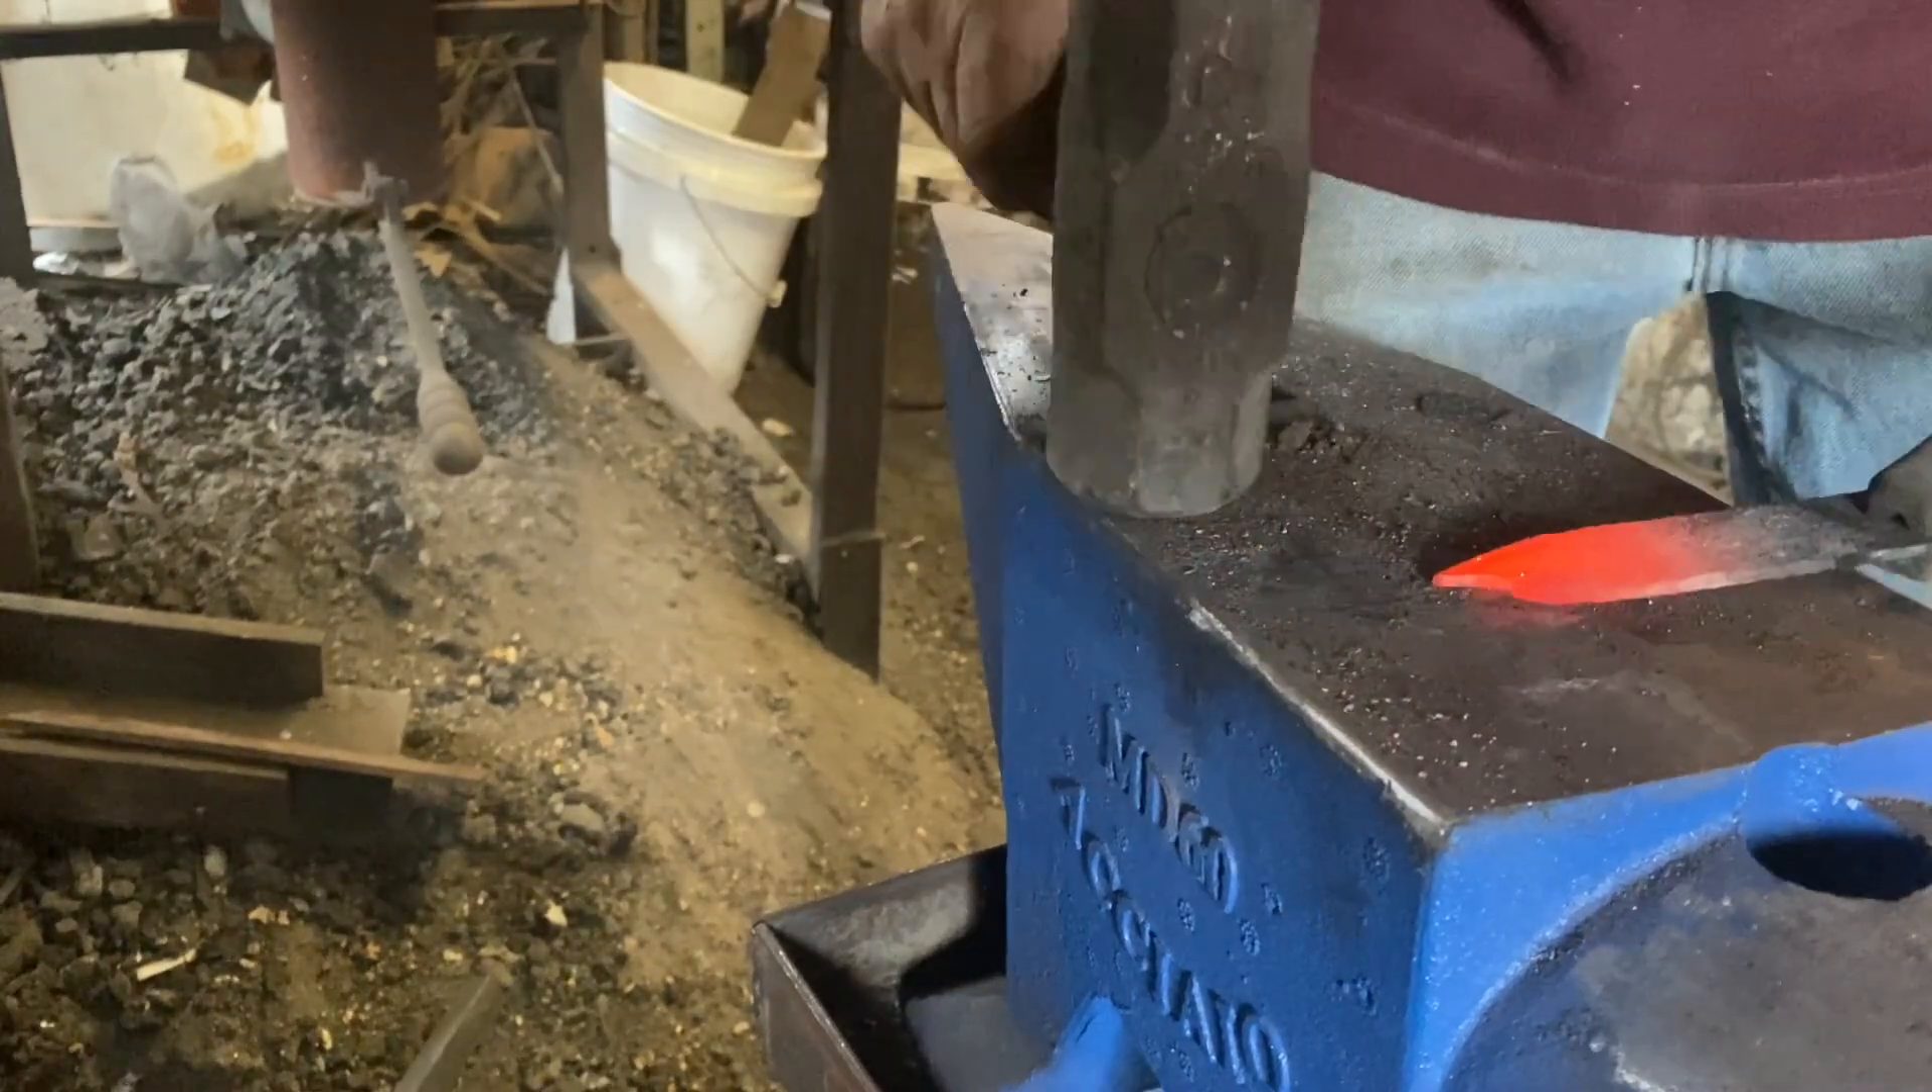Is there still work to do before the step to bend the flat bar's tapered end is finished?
Yes.